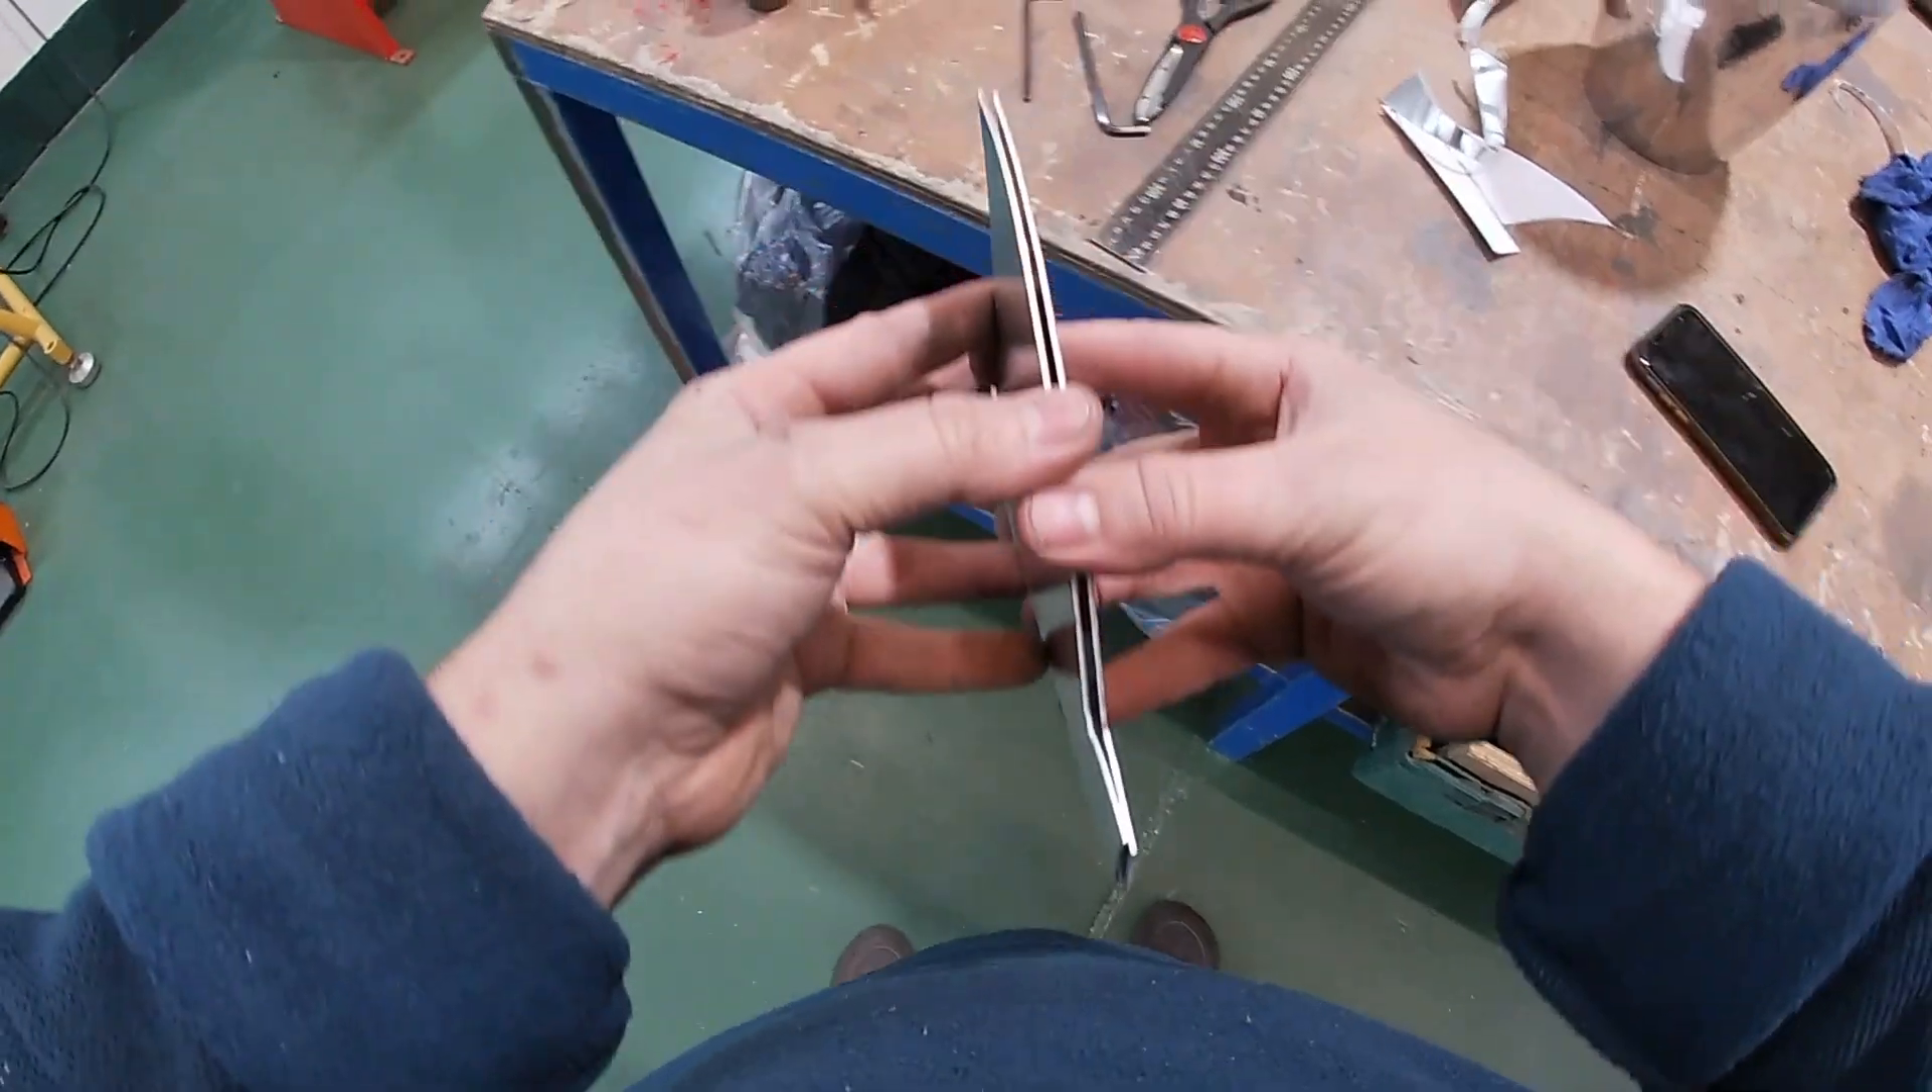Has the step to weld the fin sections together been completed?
No.